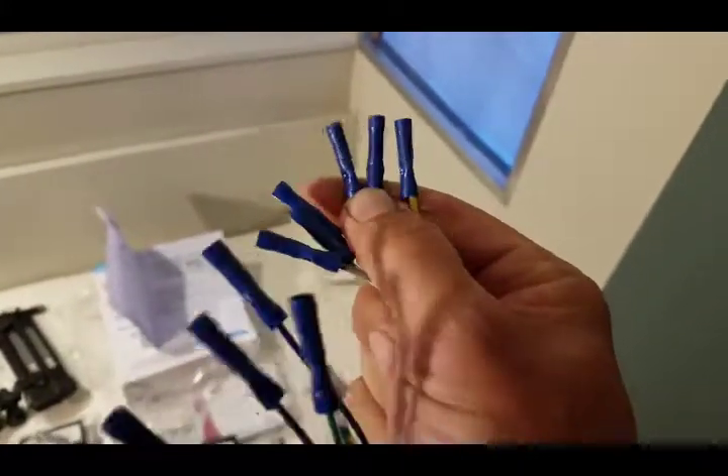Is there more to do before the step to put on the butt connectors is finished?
No.